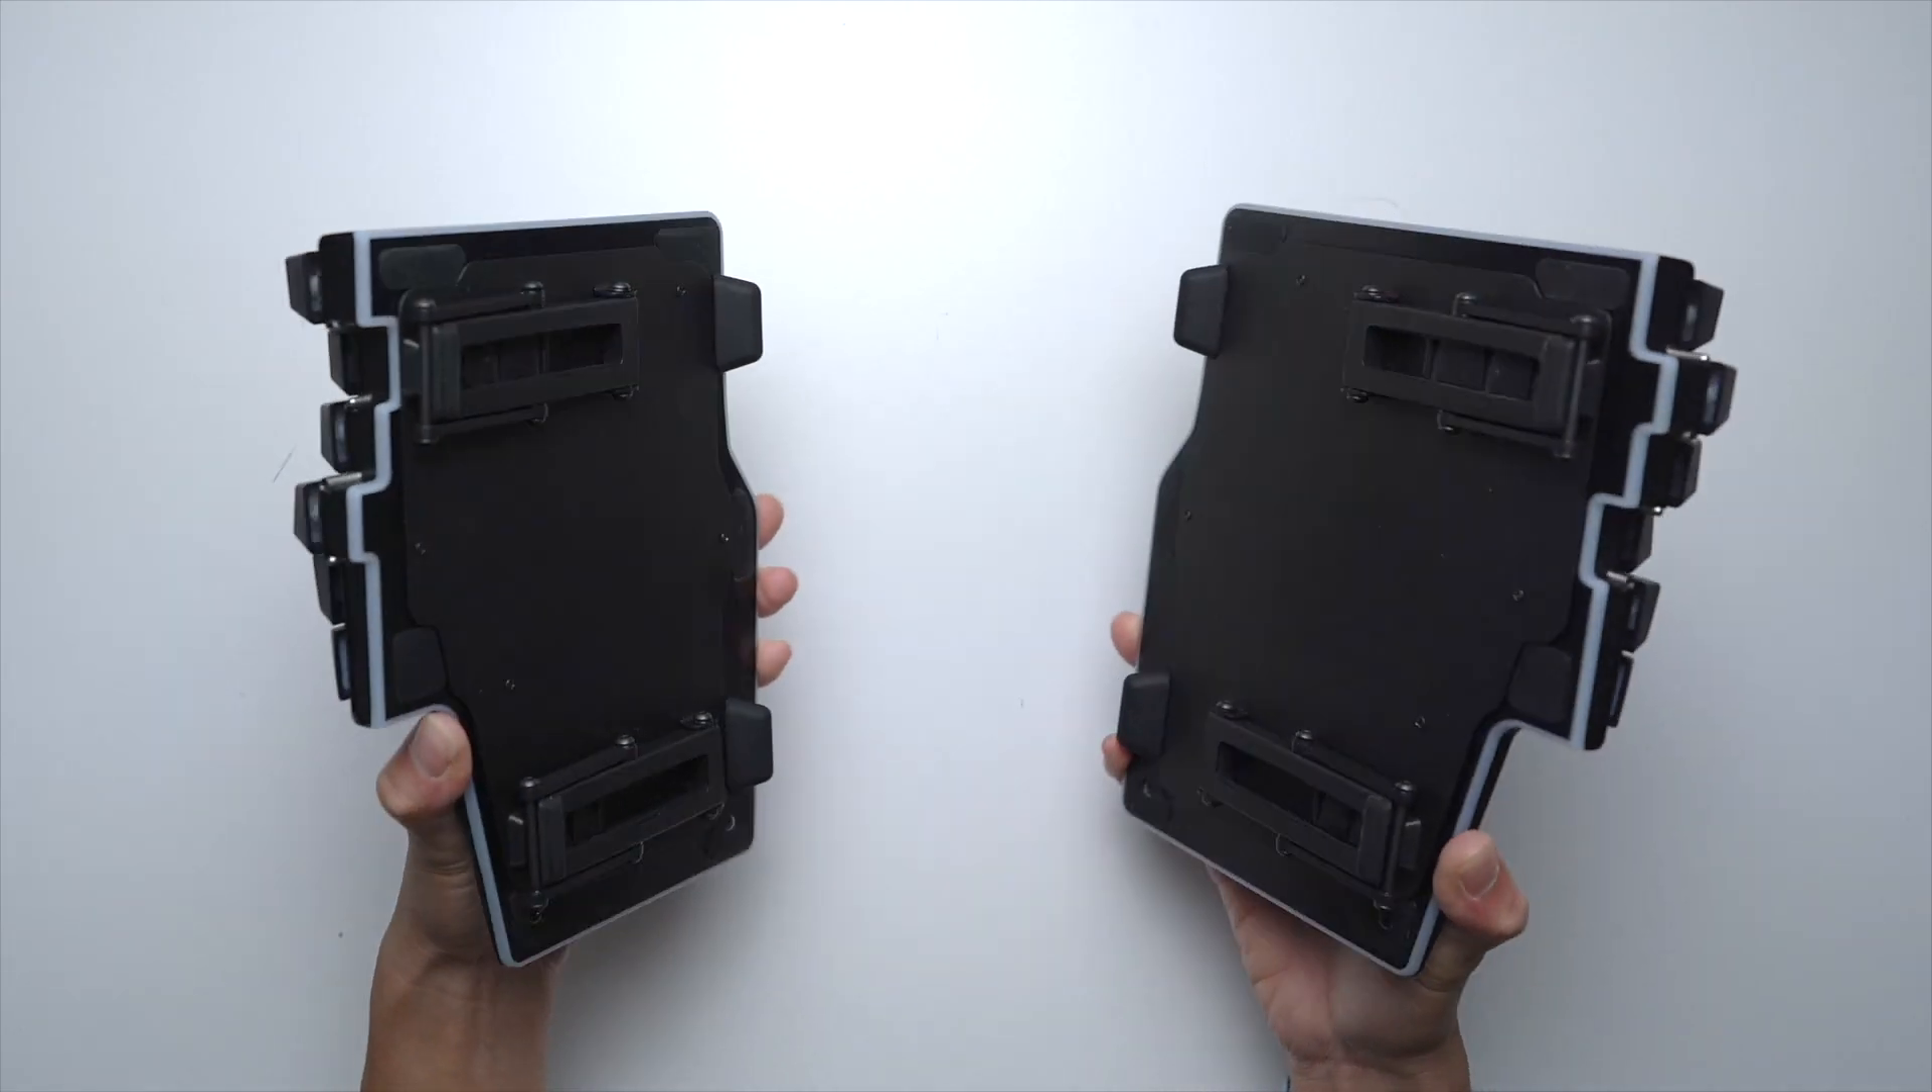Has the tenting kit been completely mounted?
Yes.